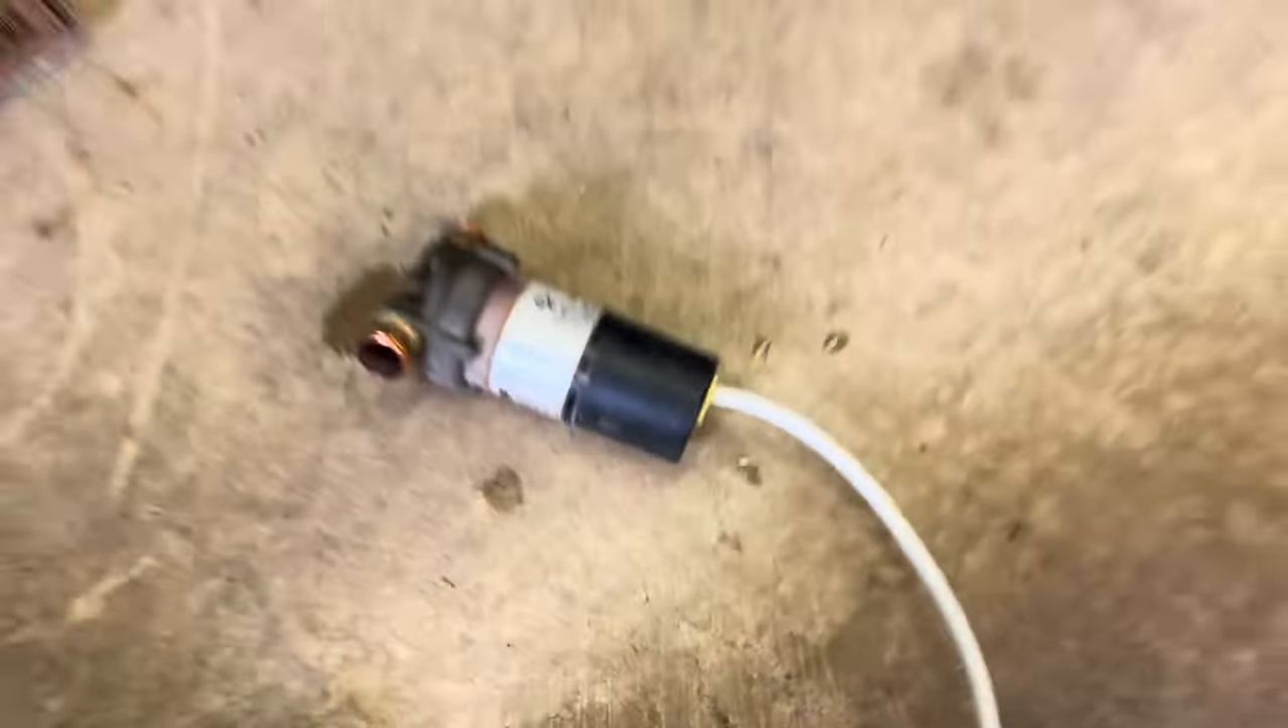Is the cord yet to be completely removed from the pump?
Yes.